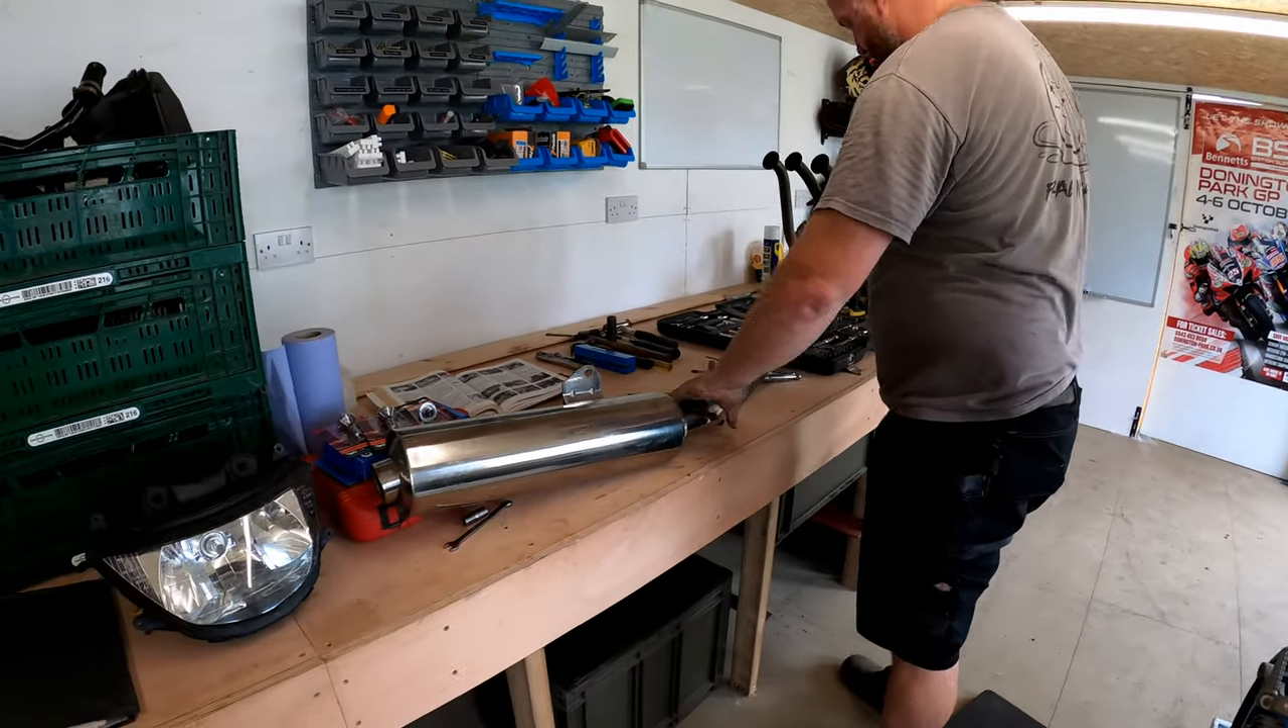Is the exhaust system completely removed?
Yes.